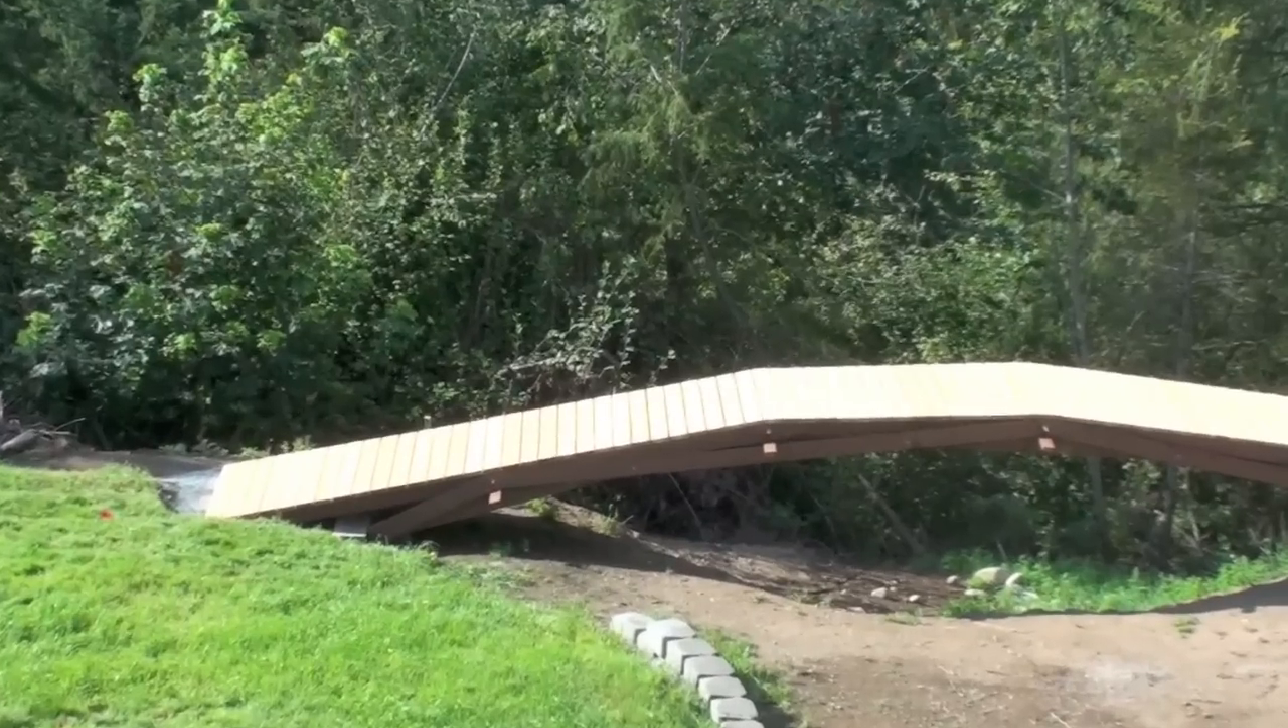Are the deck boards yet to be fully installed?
No.